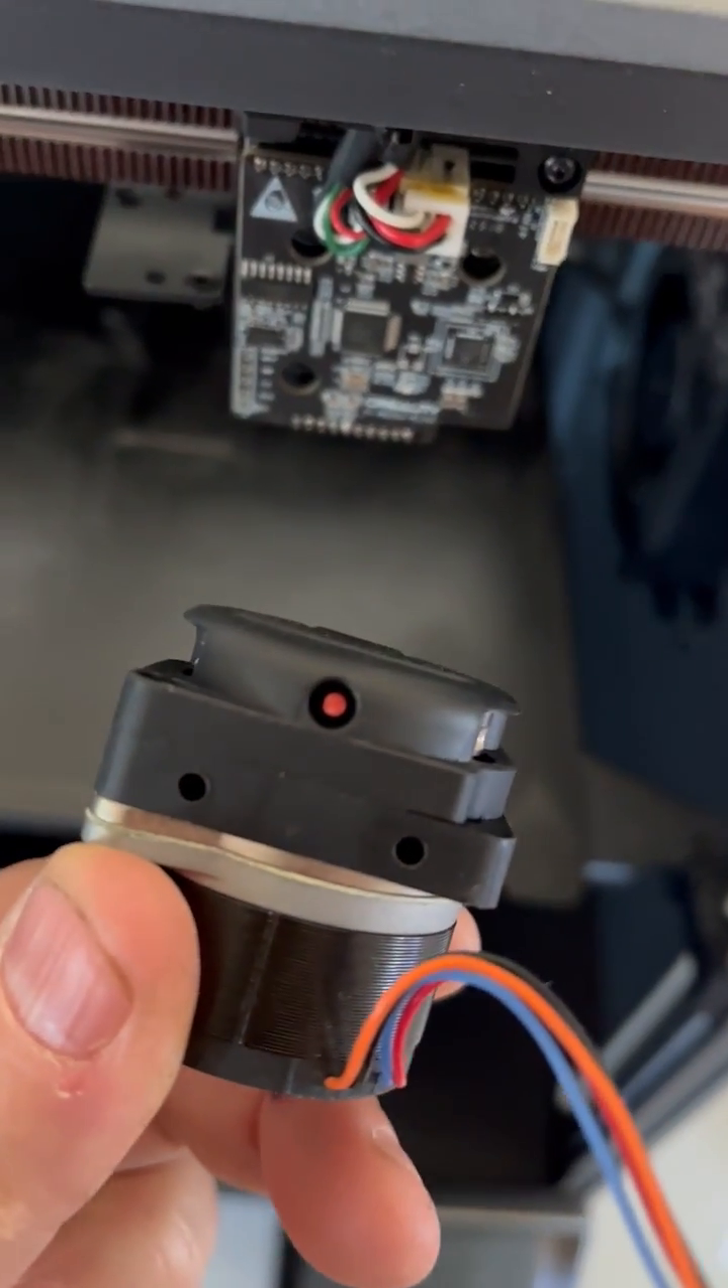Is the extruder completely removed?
Yes.